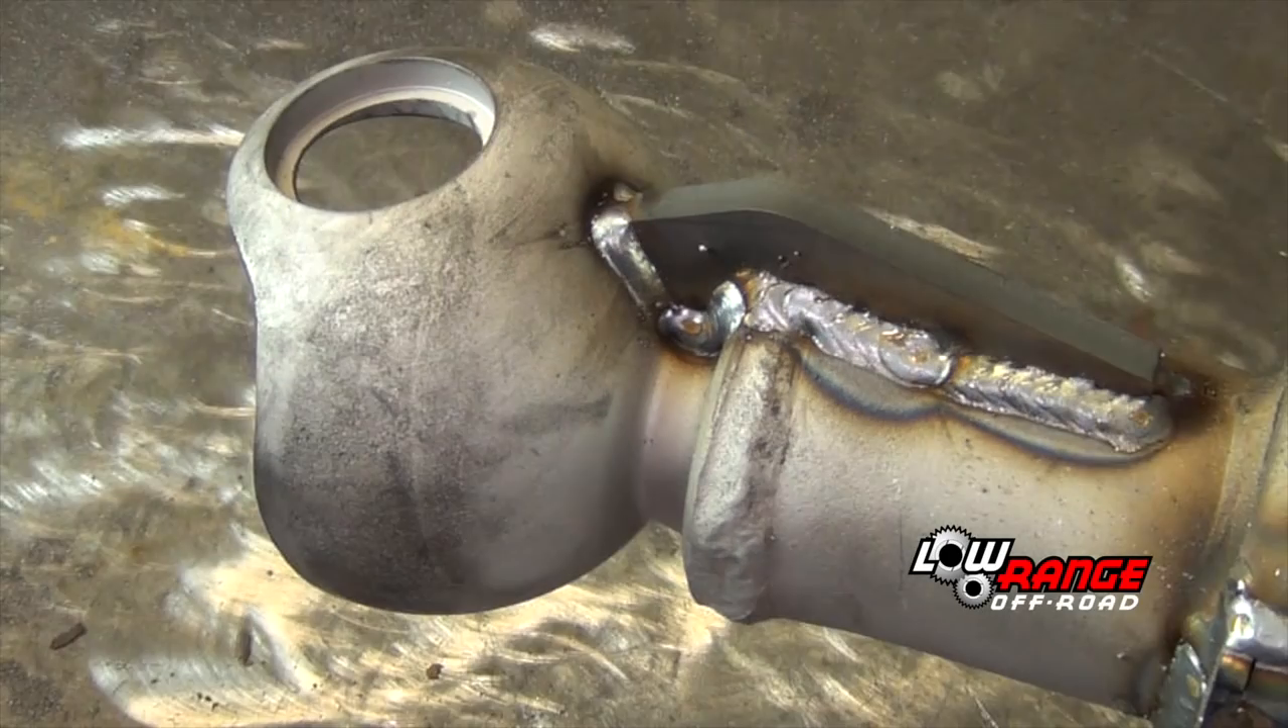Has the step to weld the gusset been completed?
Yes.